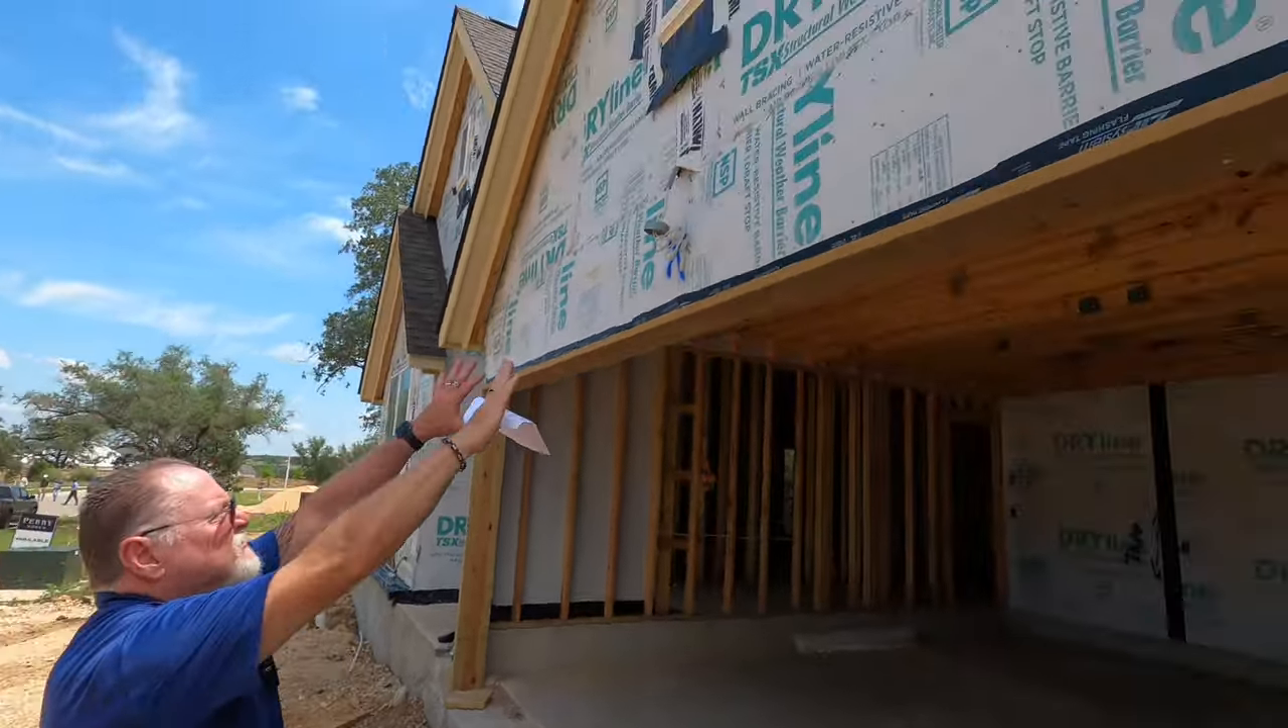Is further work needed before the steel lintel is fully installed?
Yes.